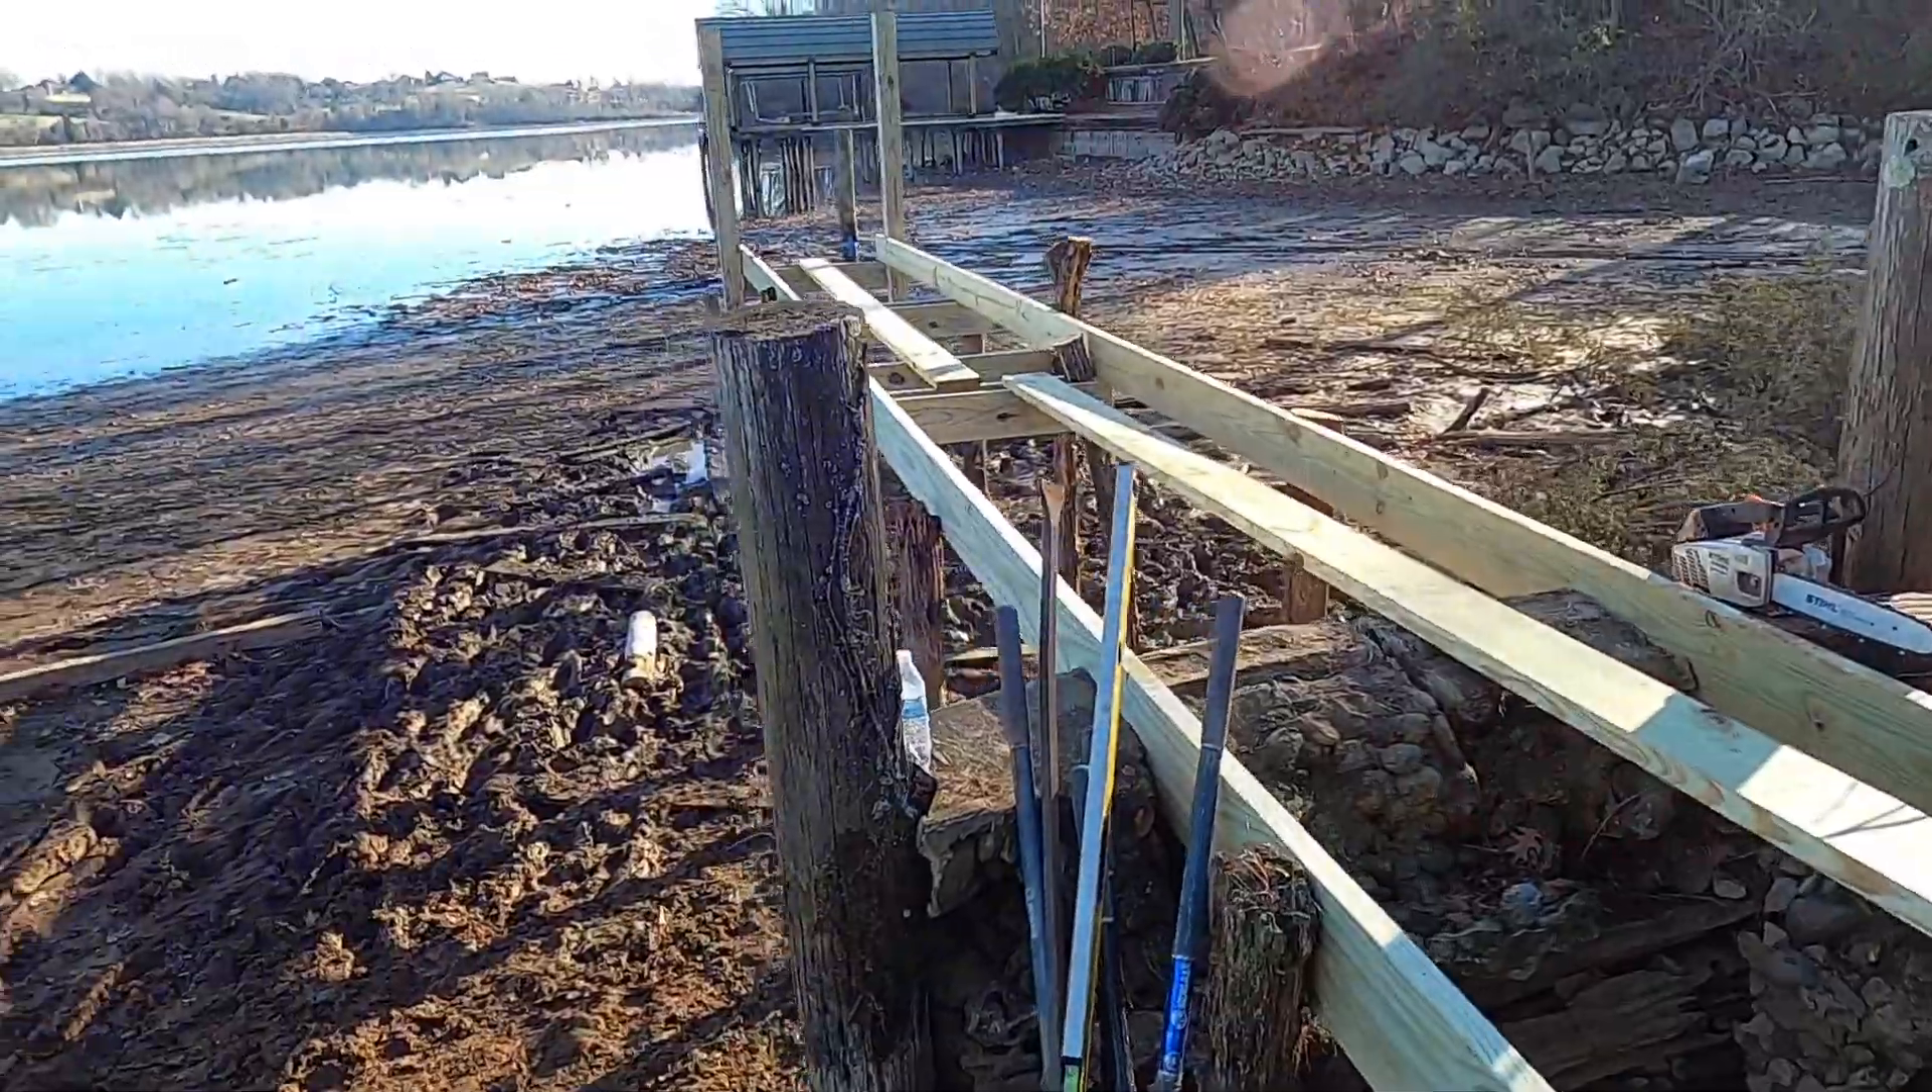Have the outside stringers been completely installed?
Yes.